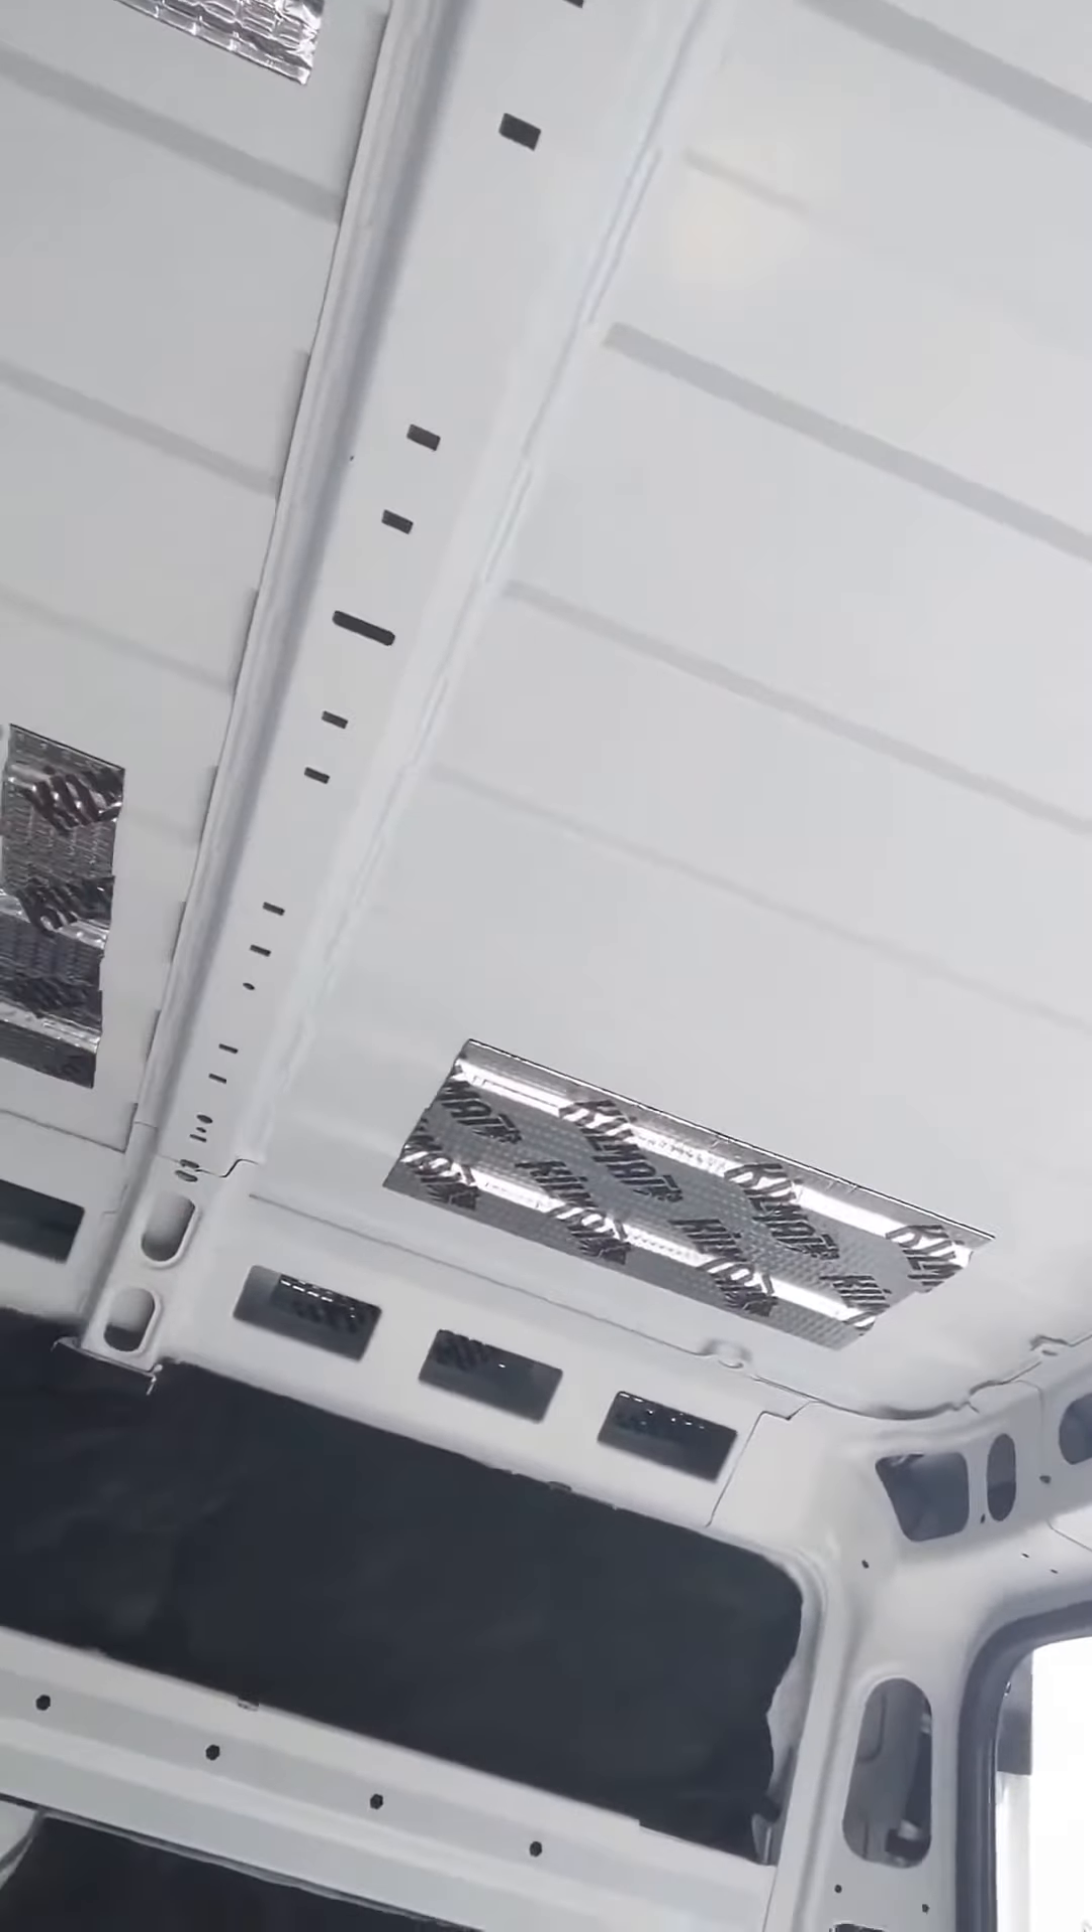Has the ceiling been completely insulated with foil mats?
No.